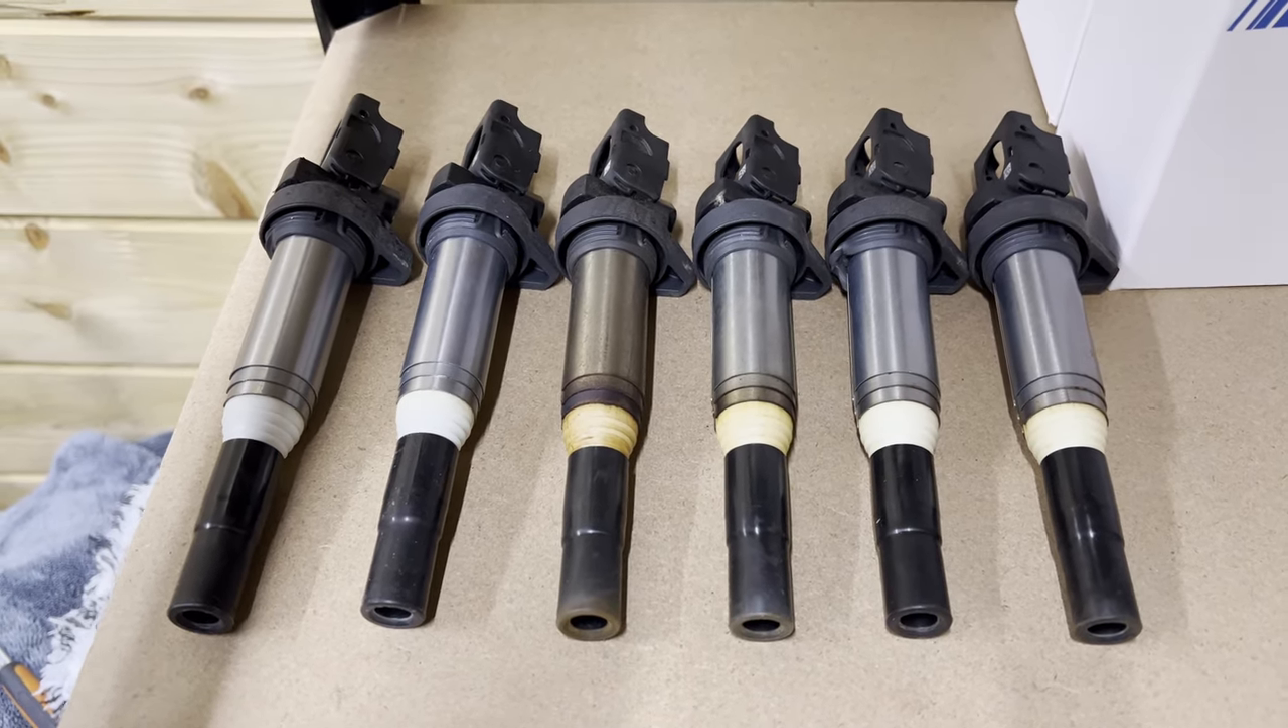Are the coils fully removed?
Yes.